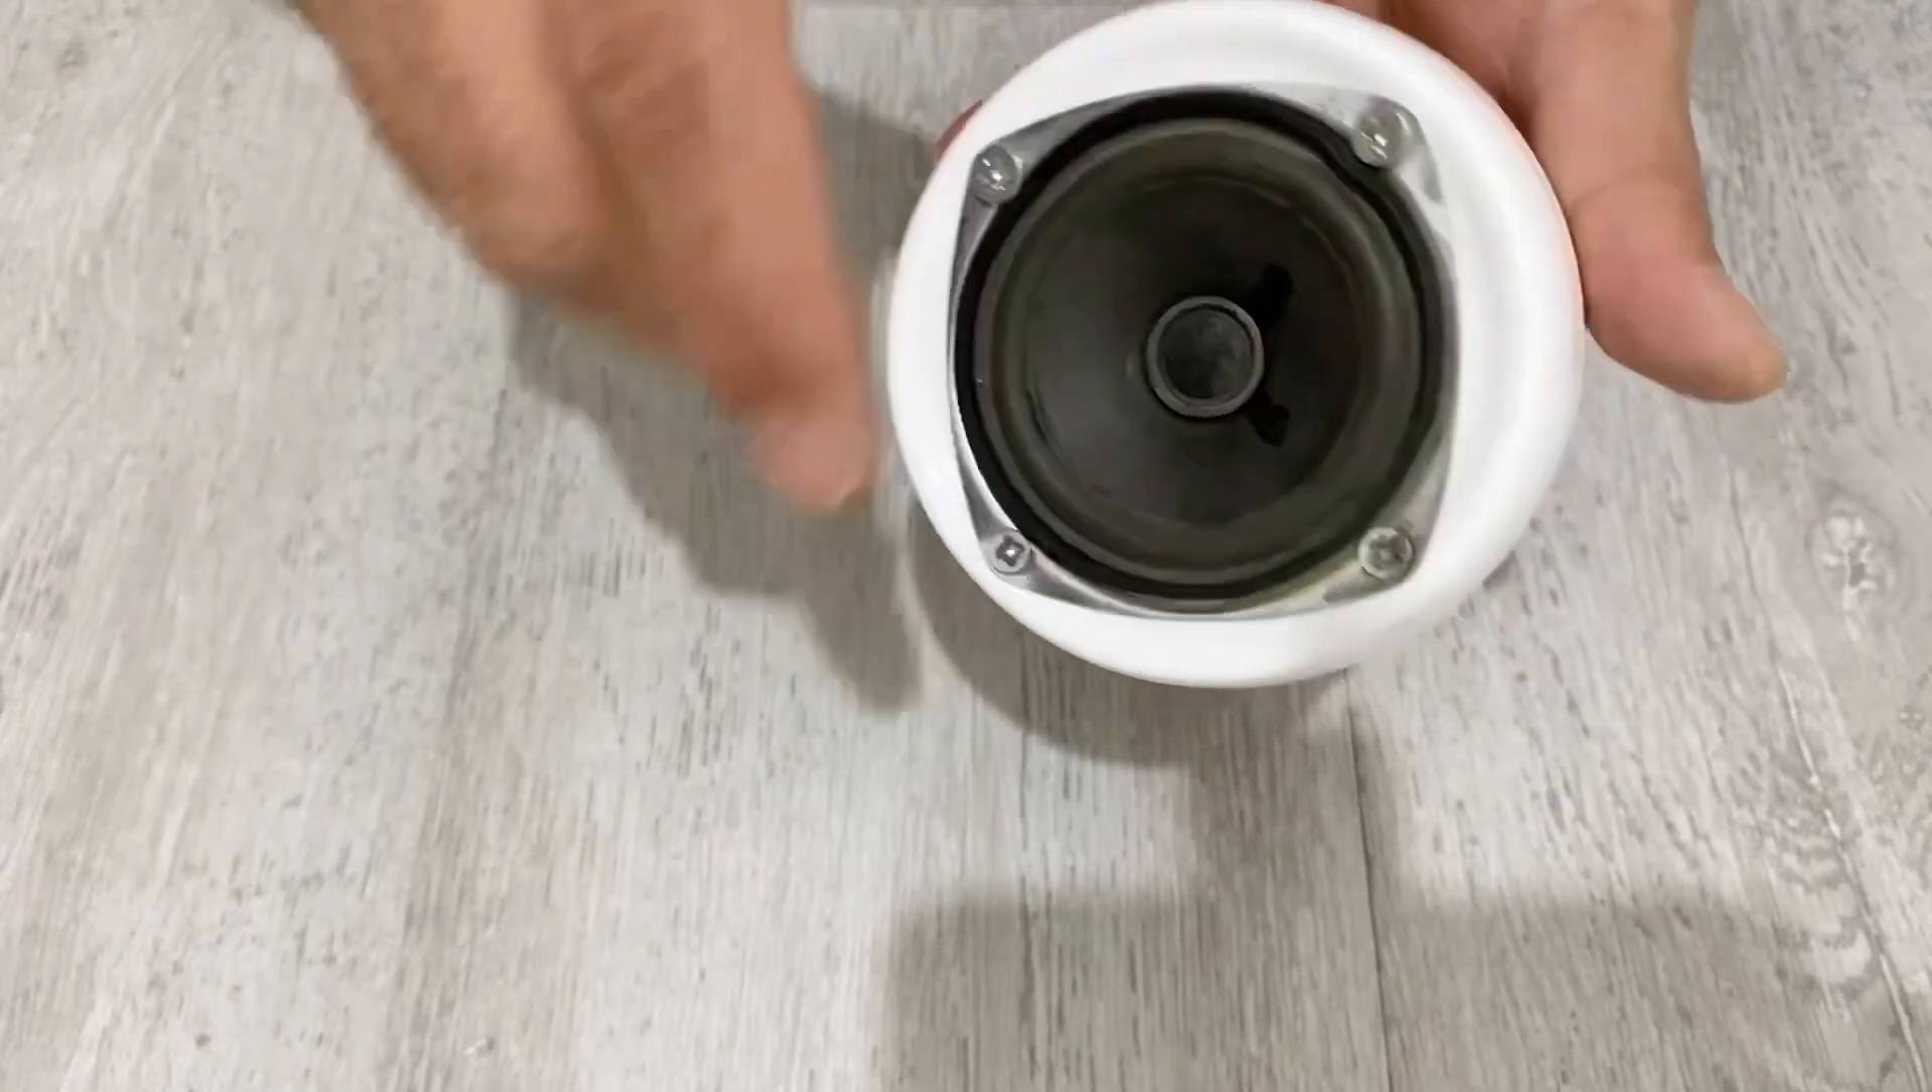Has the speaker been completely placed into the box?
Yes.